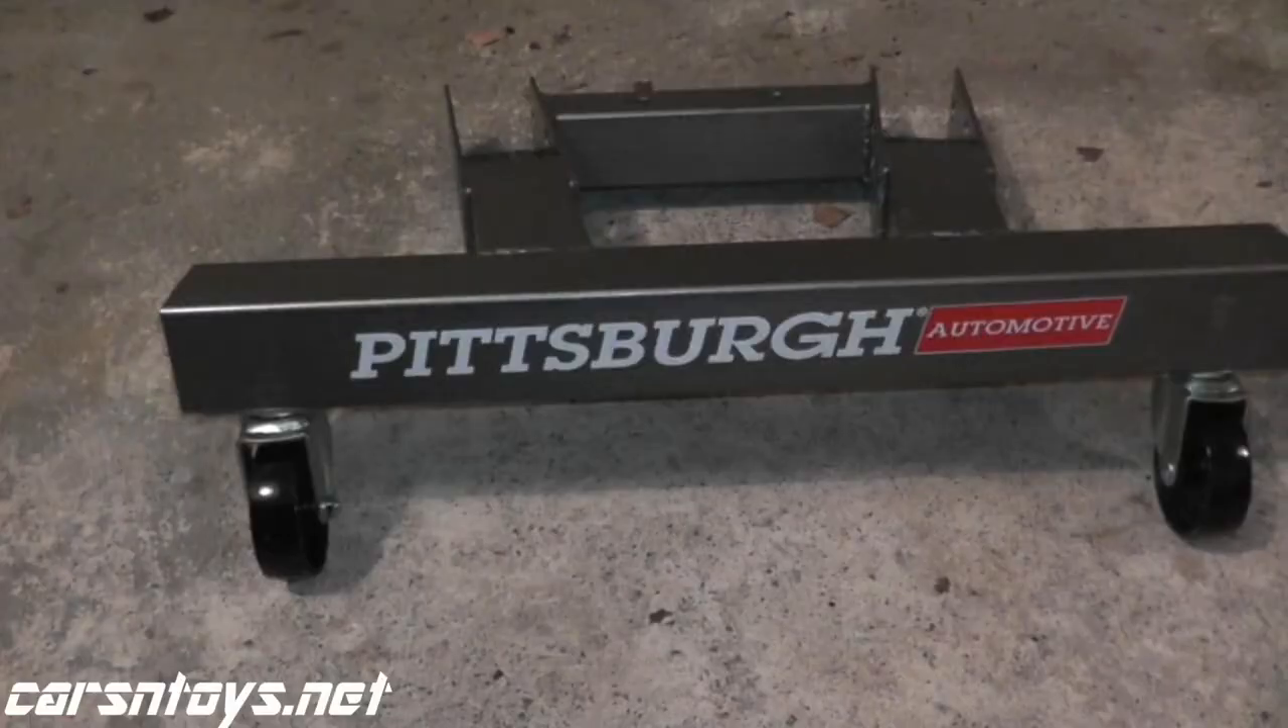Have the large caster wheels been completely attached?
Yes.